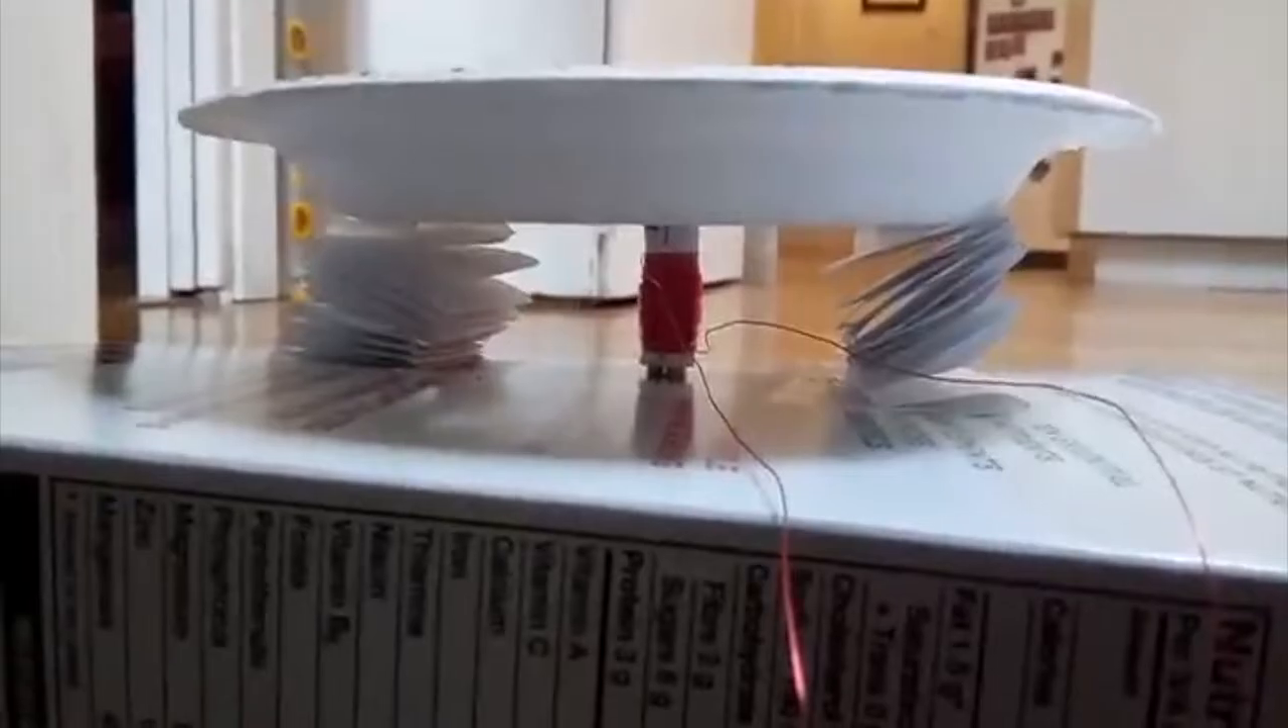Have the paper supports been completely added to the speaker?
Yes.